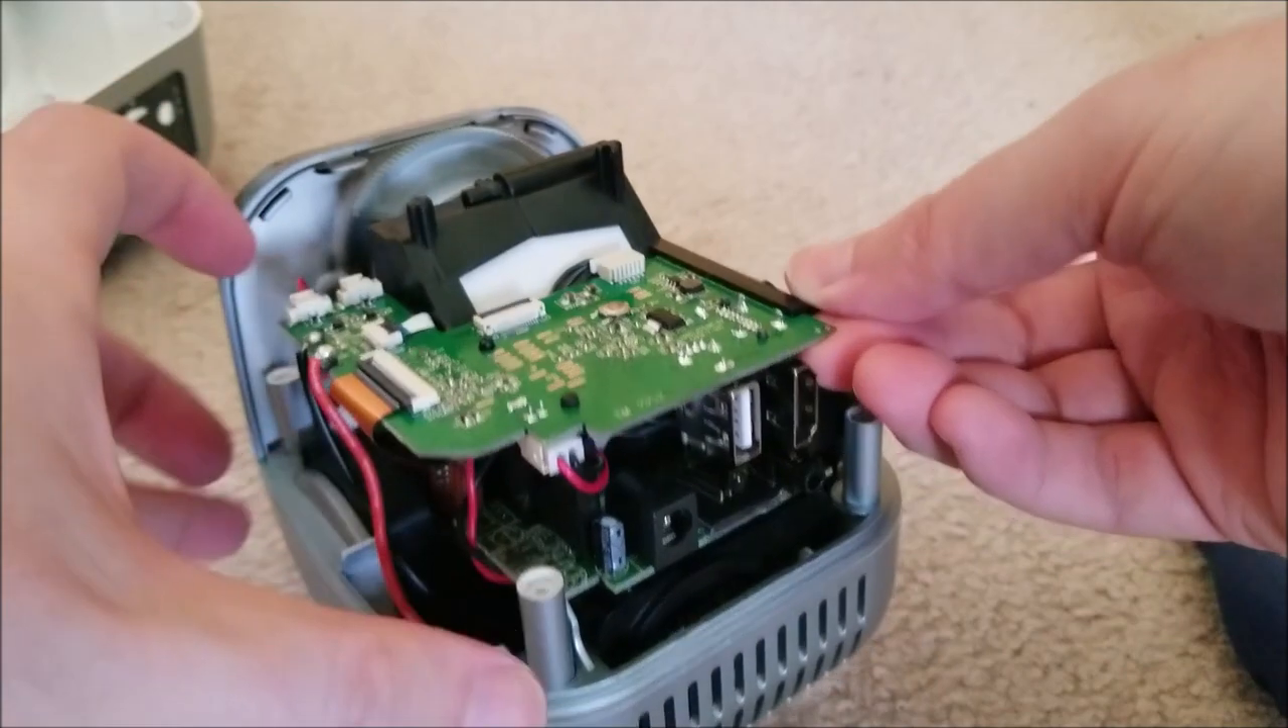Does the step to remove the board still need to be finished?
Yes.